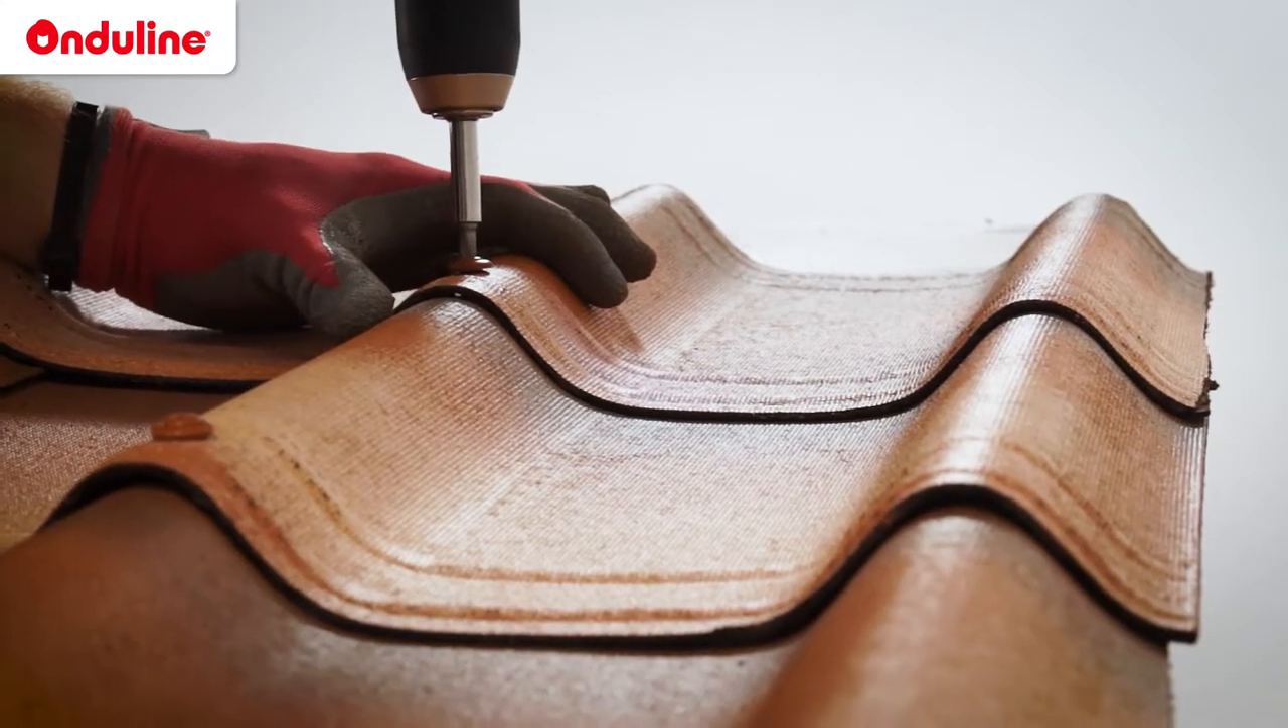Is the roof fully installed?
No.